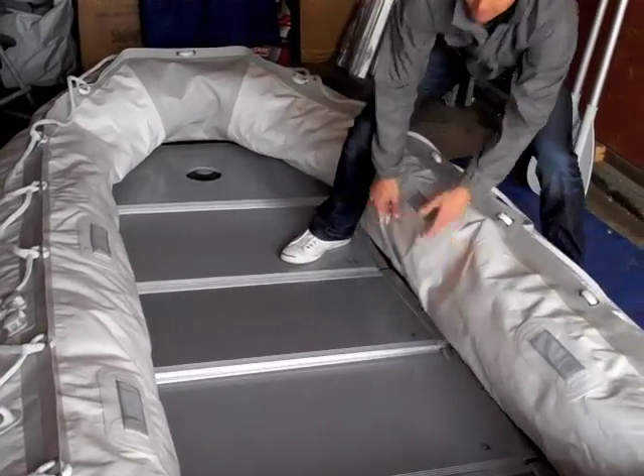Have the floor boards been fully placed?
Yes.